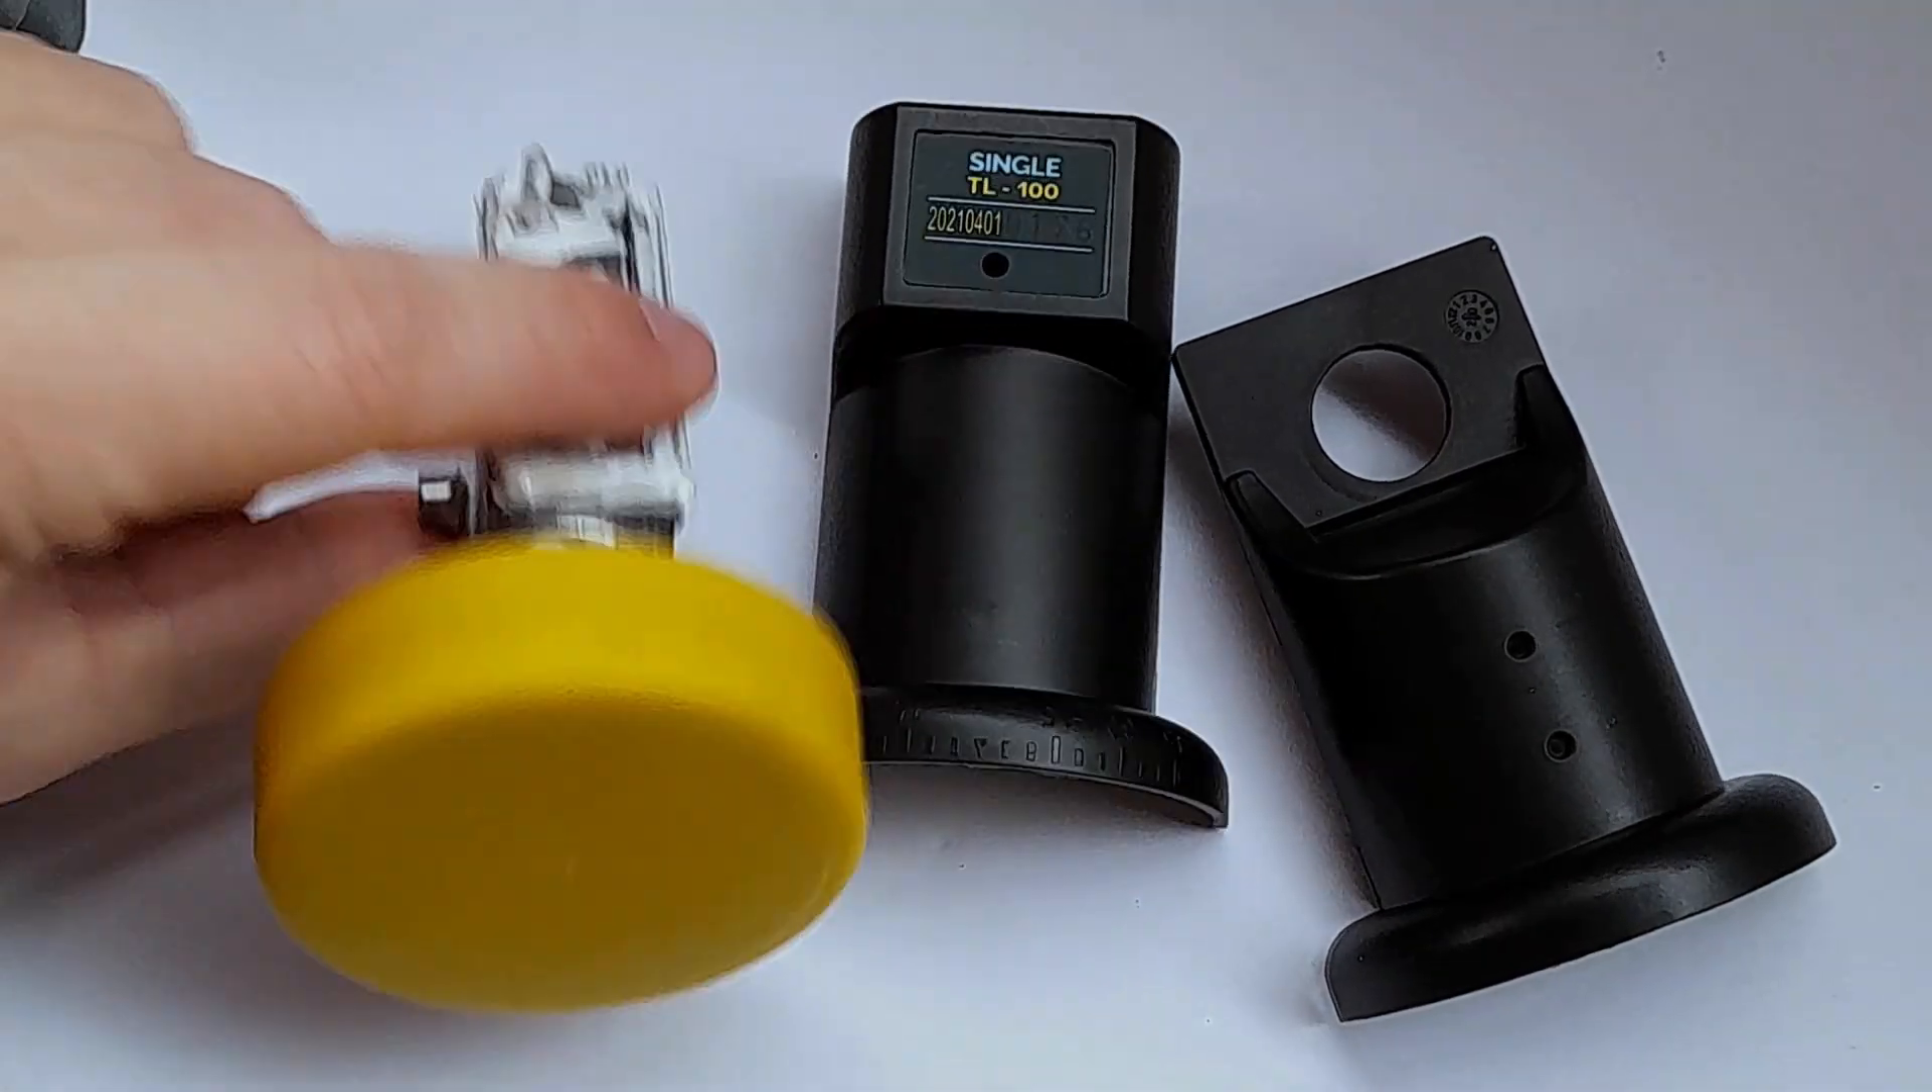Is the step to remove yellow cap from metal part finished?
No.